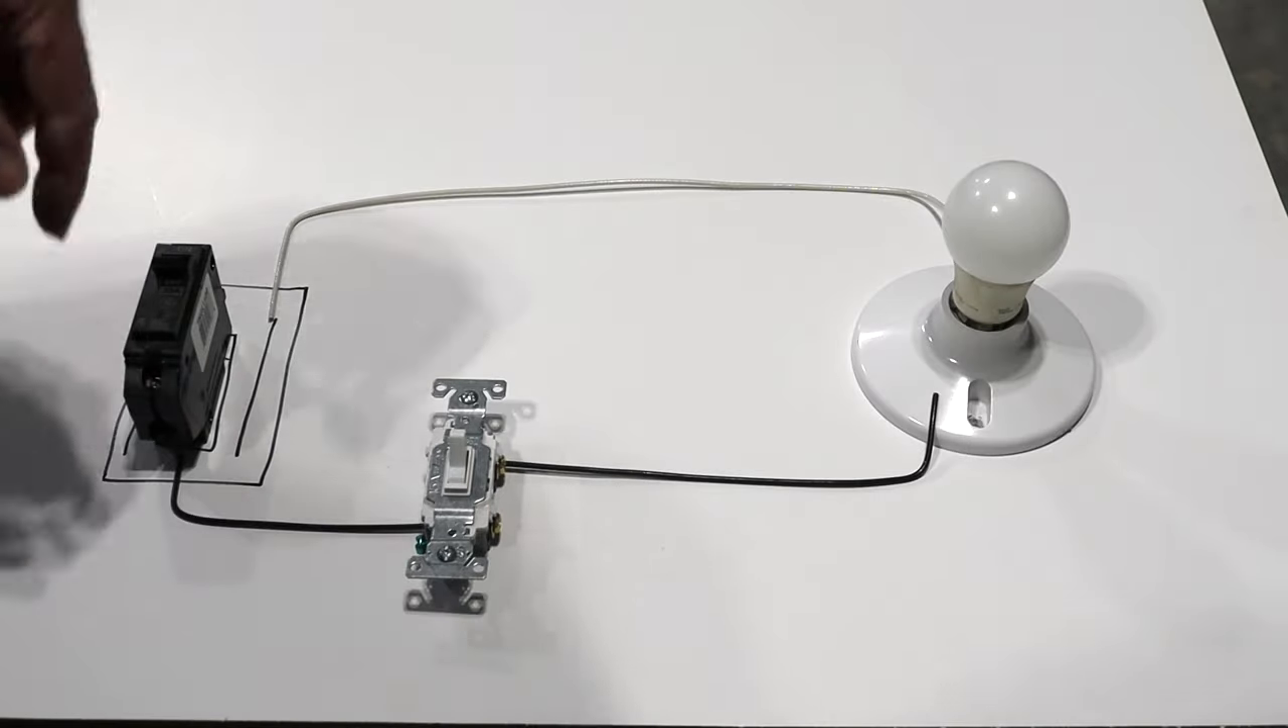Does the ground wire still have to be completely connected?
Yes.